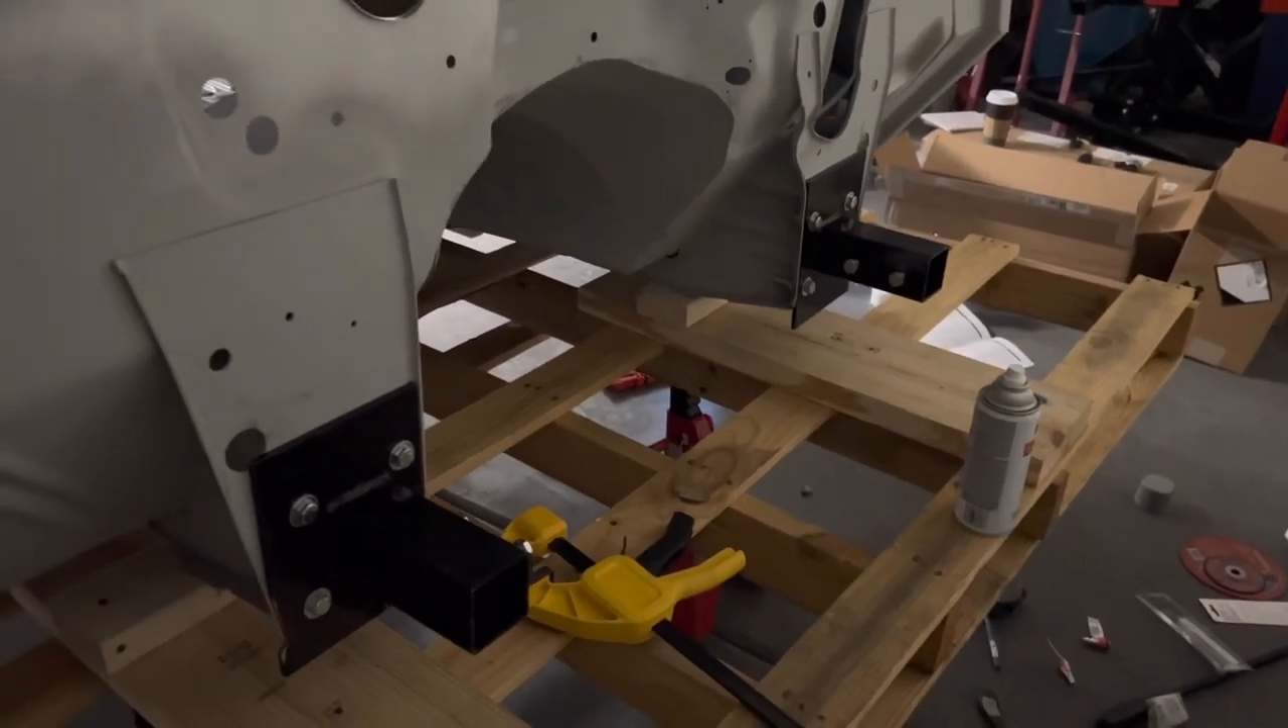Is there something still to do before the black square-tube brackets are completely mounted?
No.